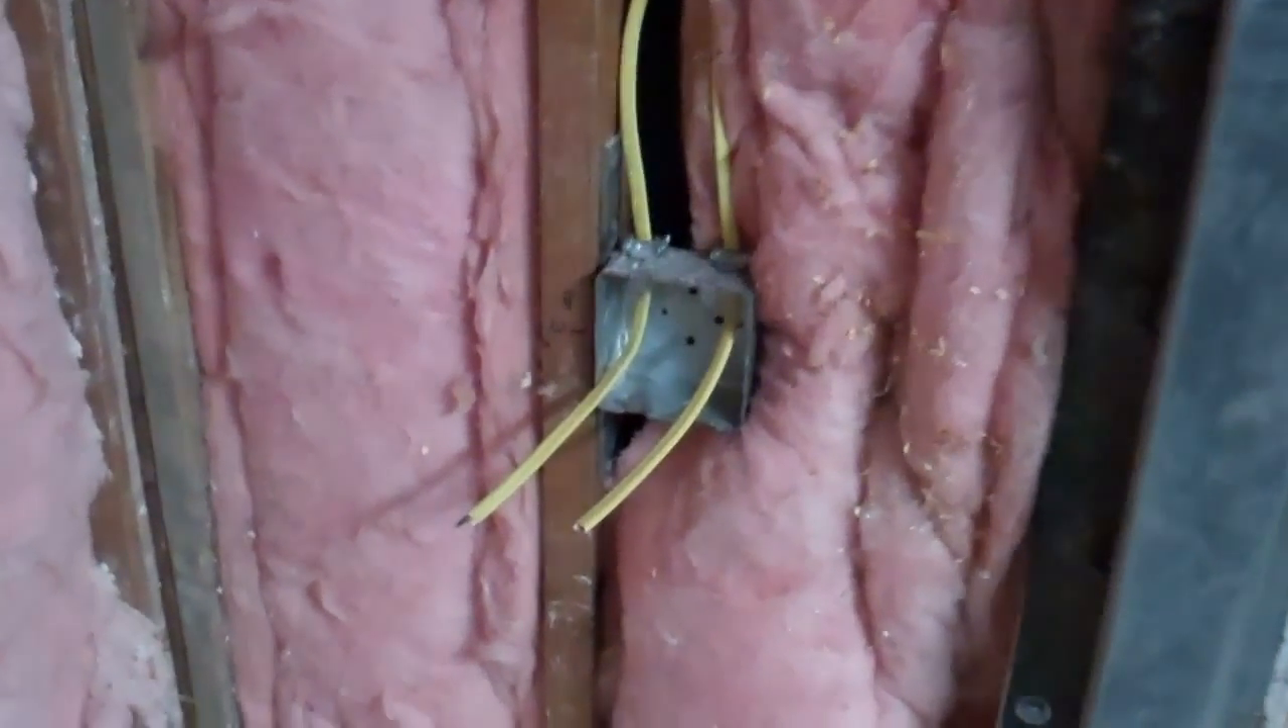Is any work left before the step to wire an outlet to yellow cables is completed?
Yes.